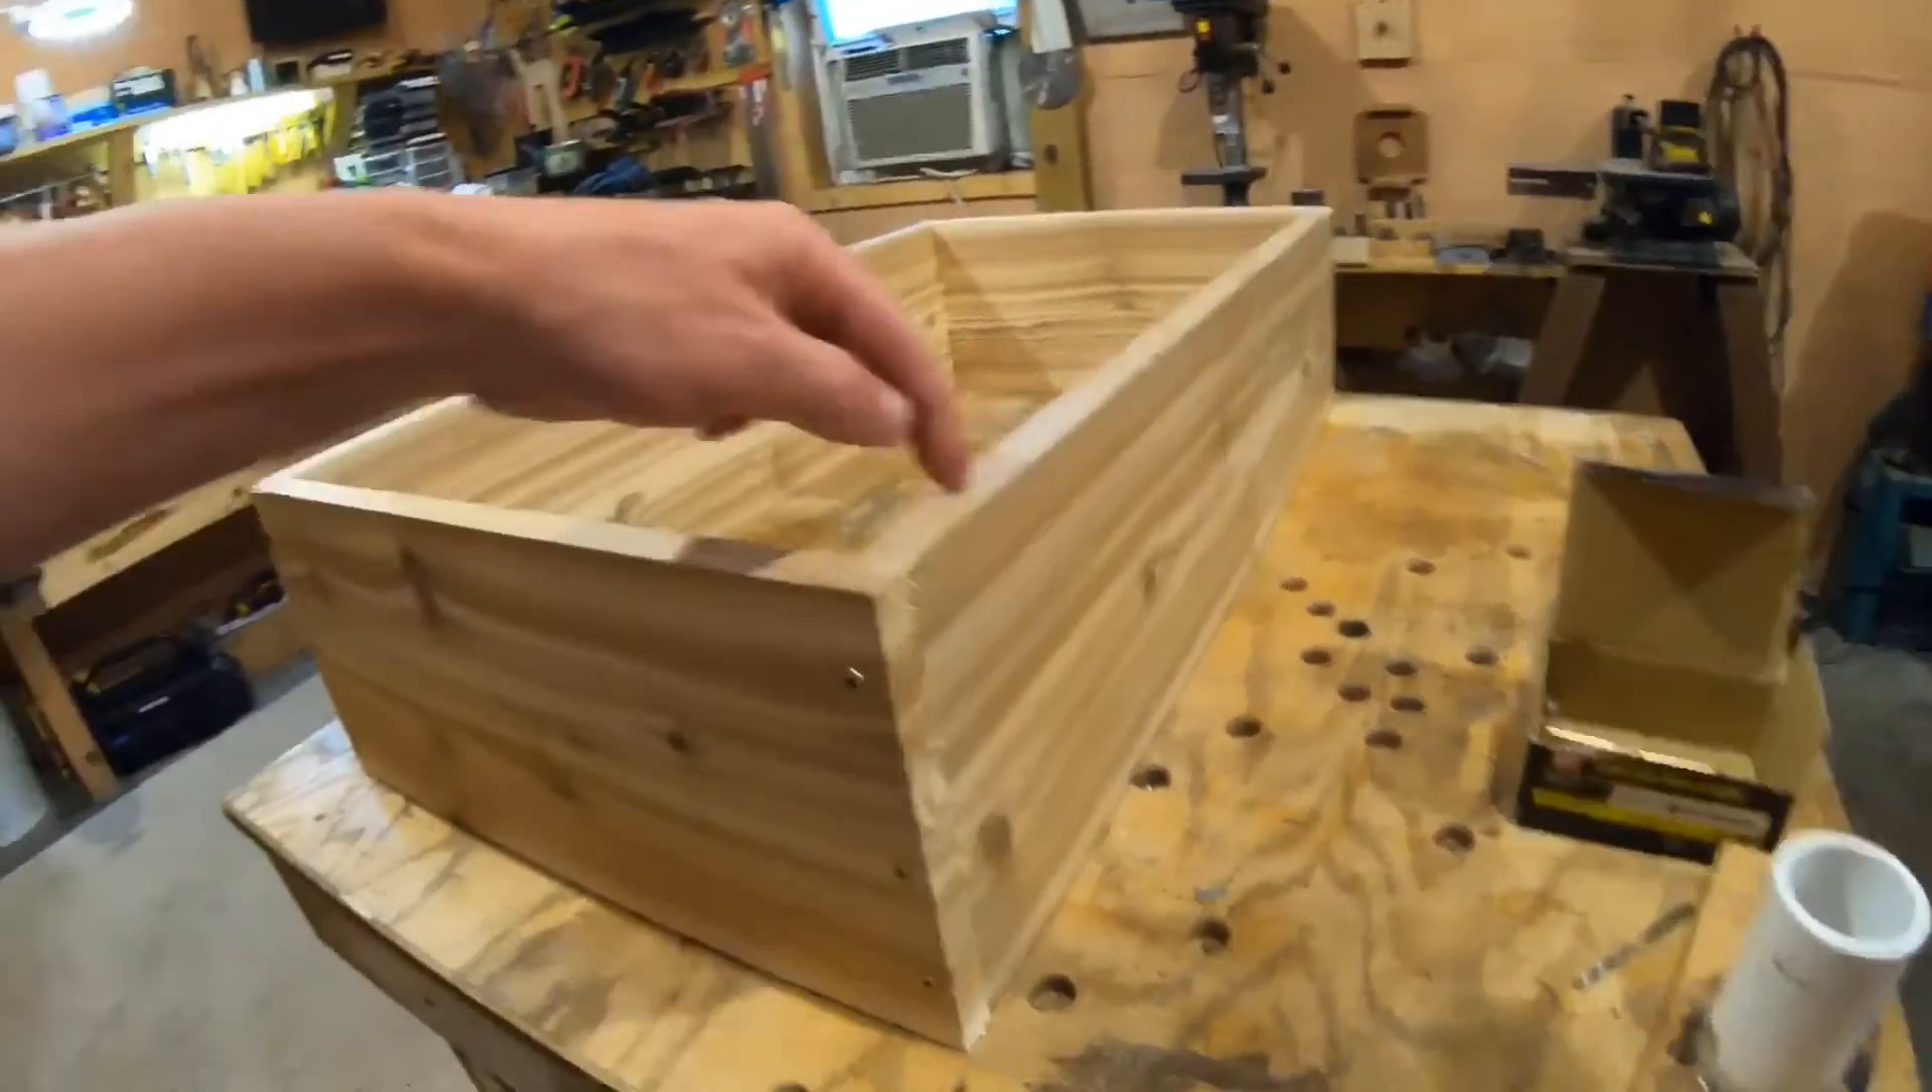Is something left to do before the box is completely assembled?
No.